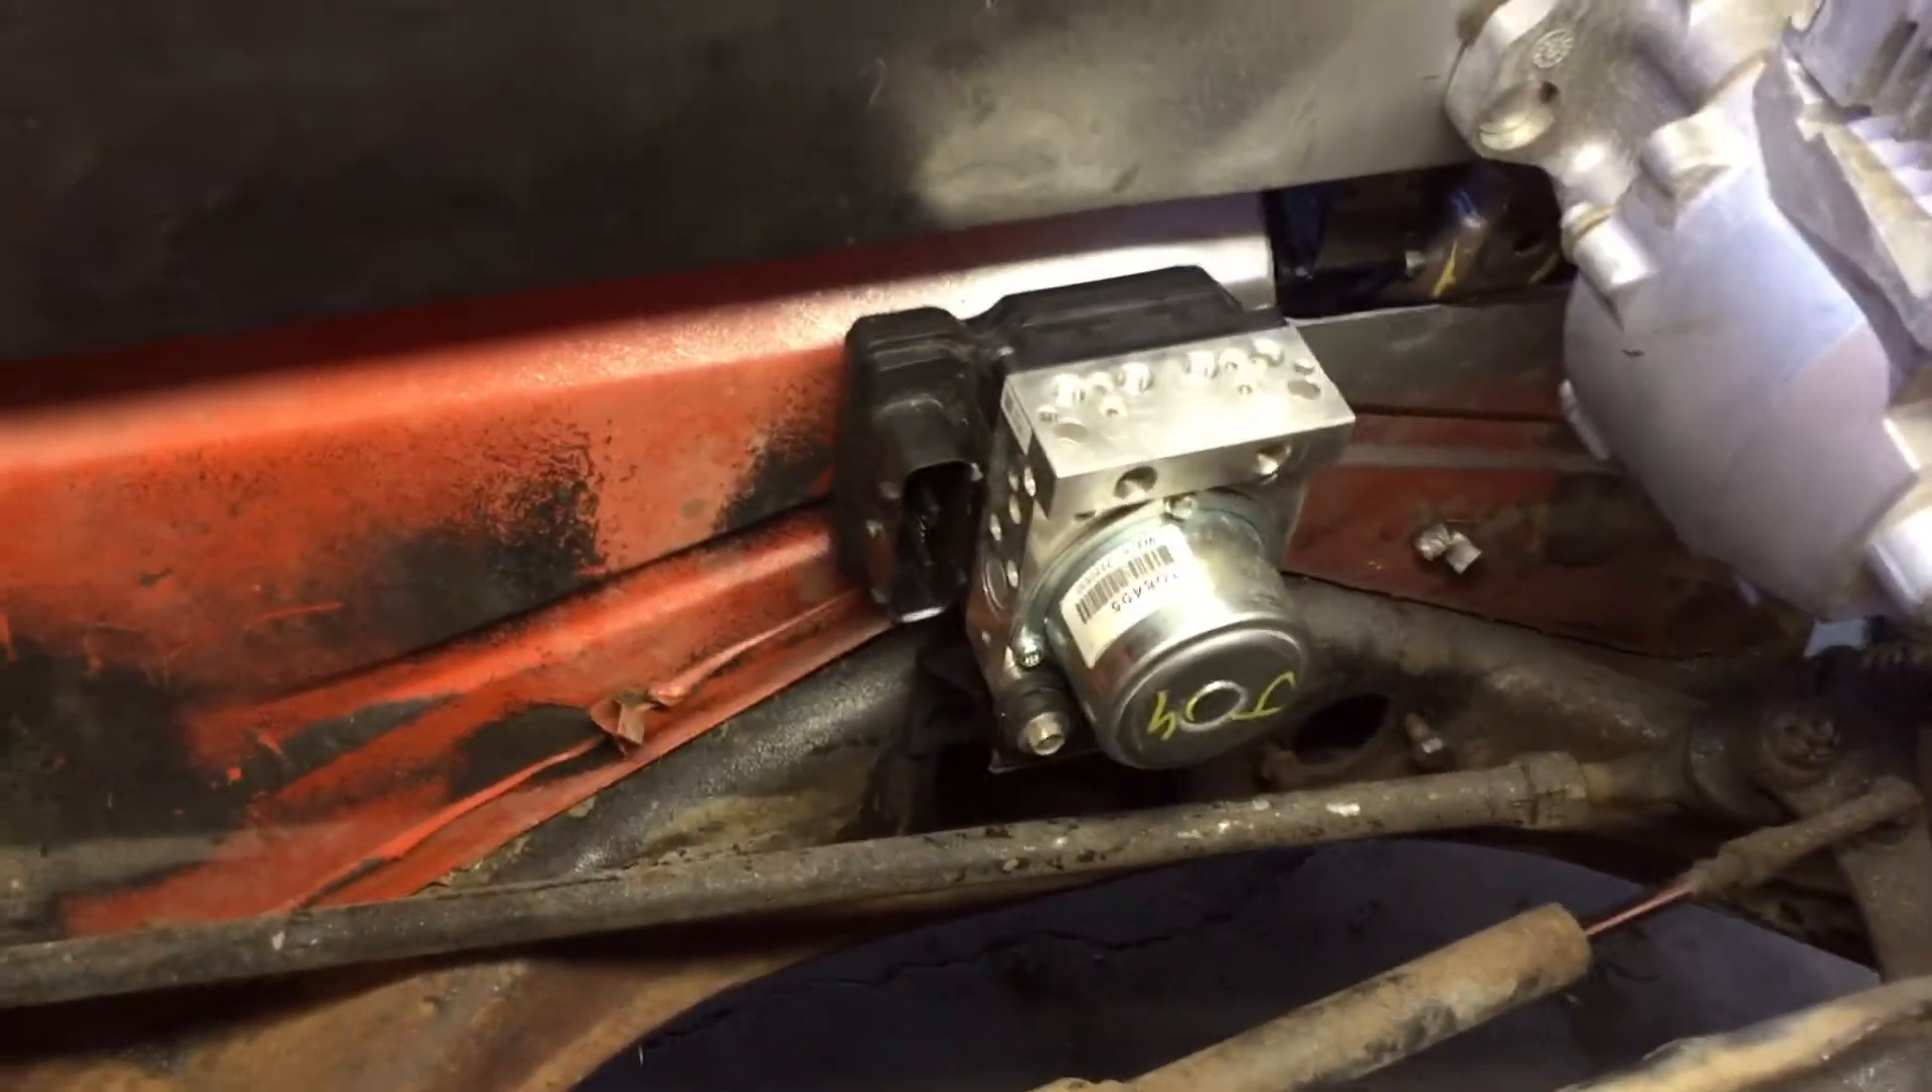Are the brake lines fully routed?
No.